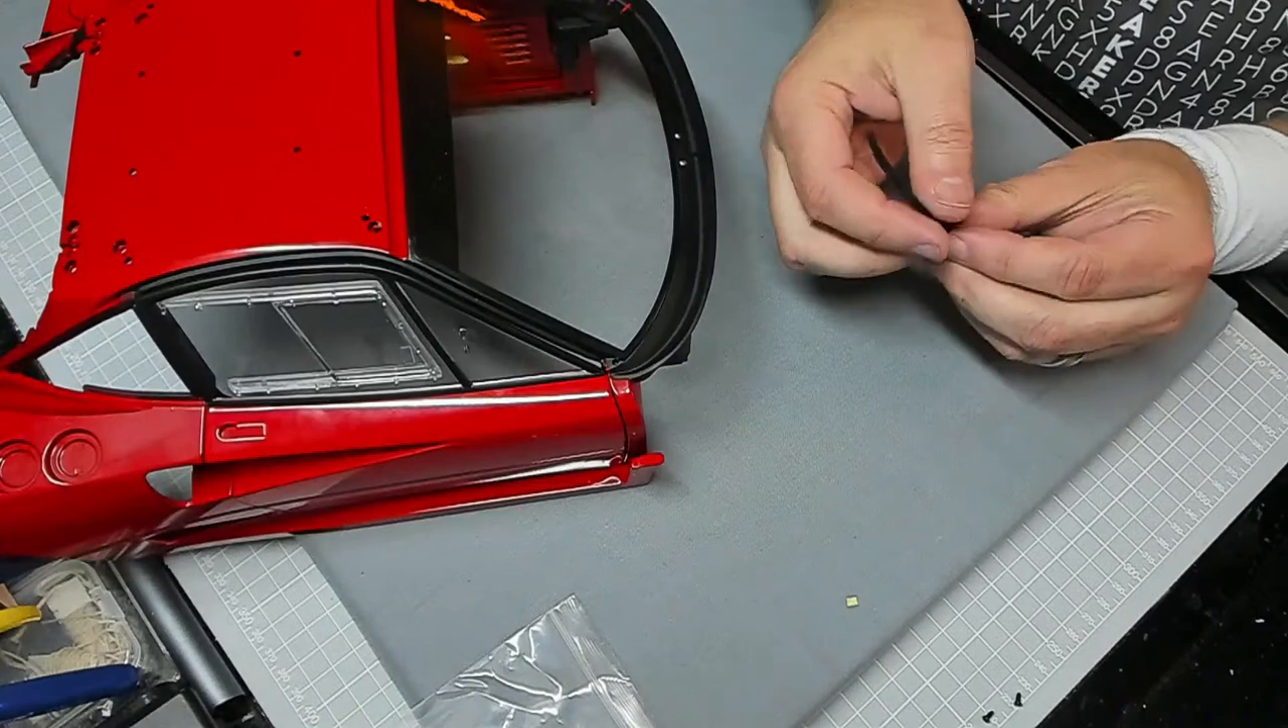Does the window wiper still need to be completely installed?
Yes.